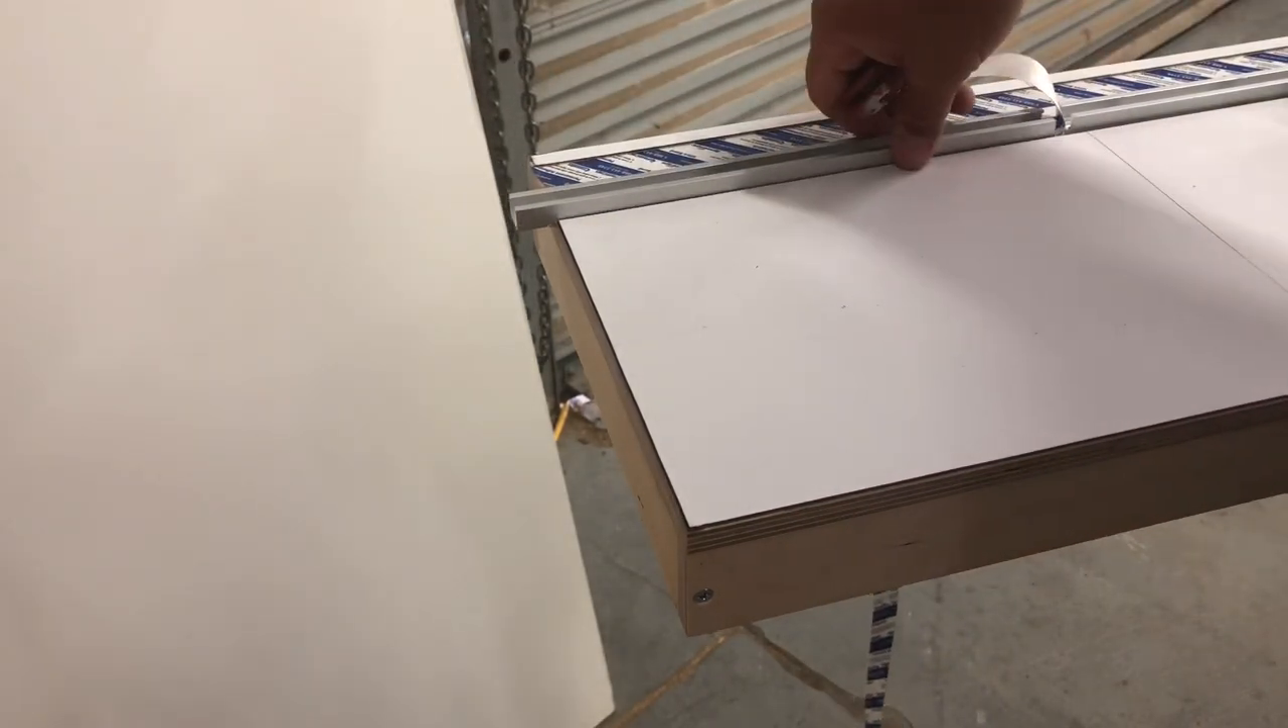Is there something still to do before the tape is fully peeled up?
Yes.